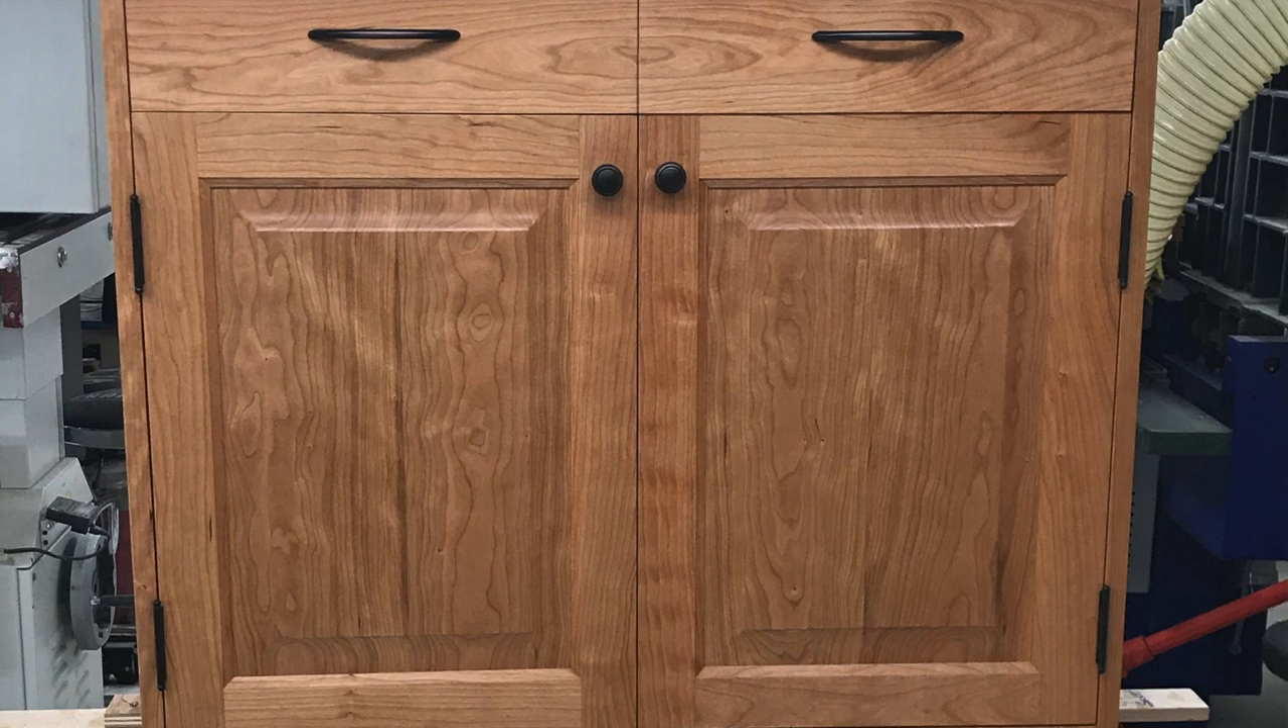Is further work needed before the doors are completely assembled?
No.